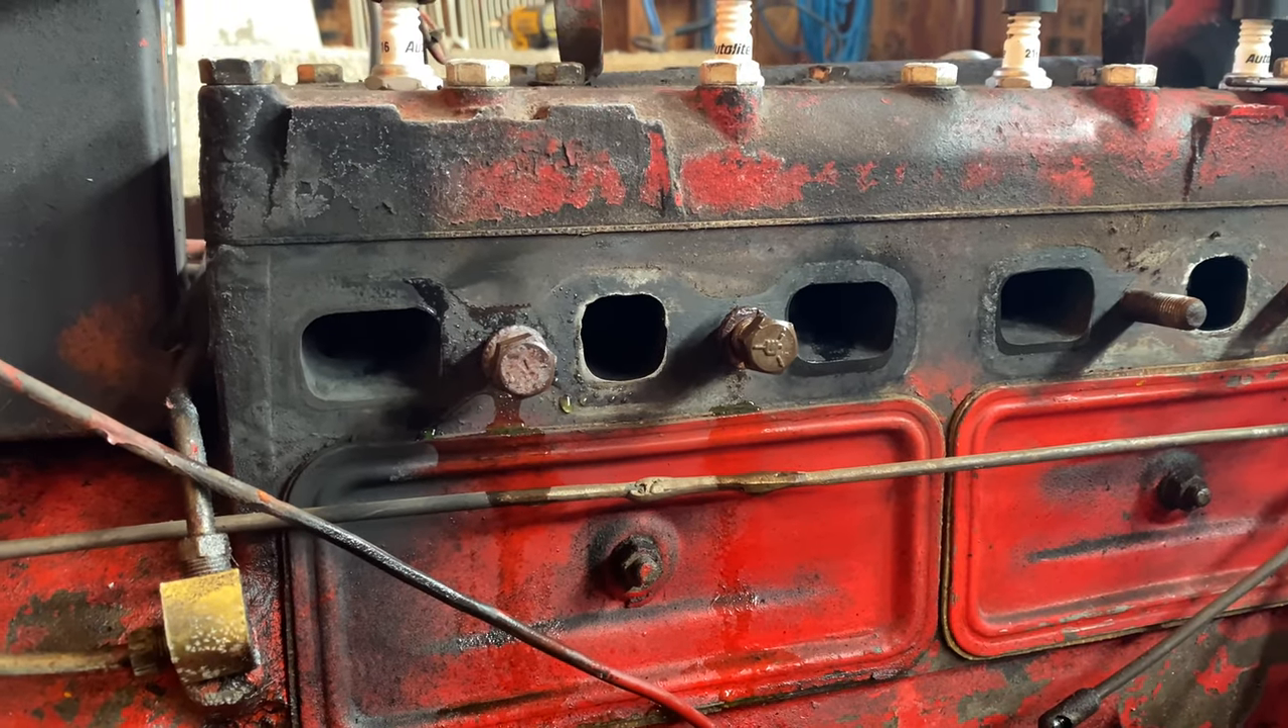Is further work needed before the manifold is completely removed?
No.